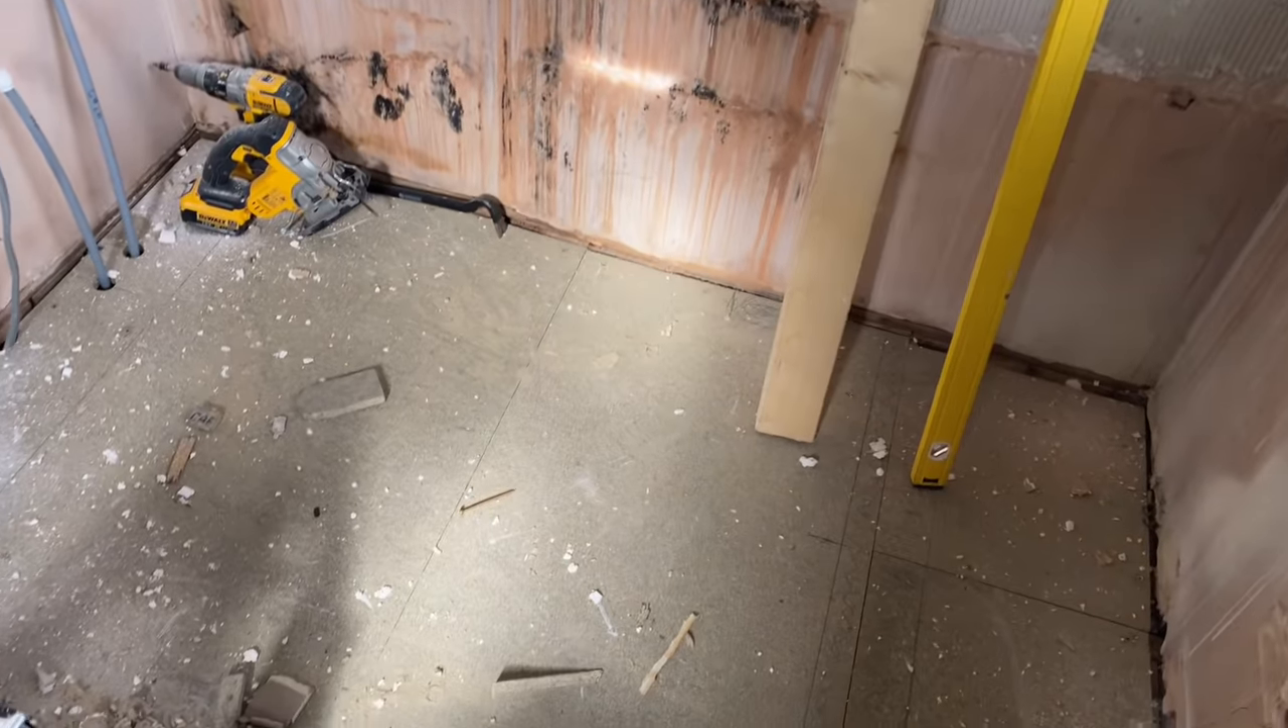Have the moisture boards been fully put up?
No.